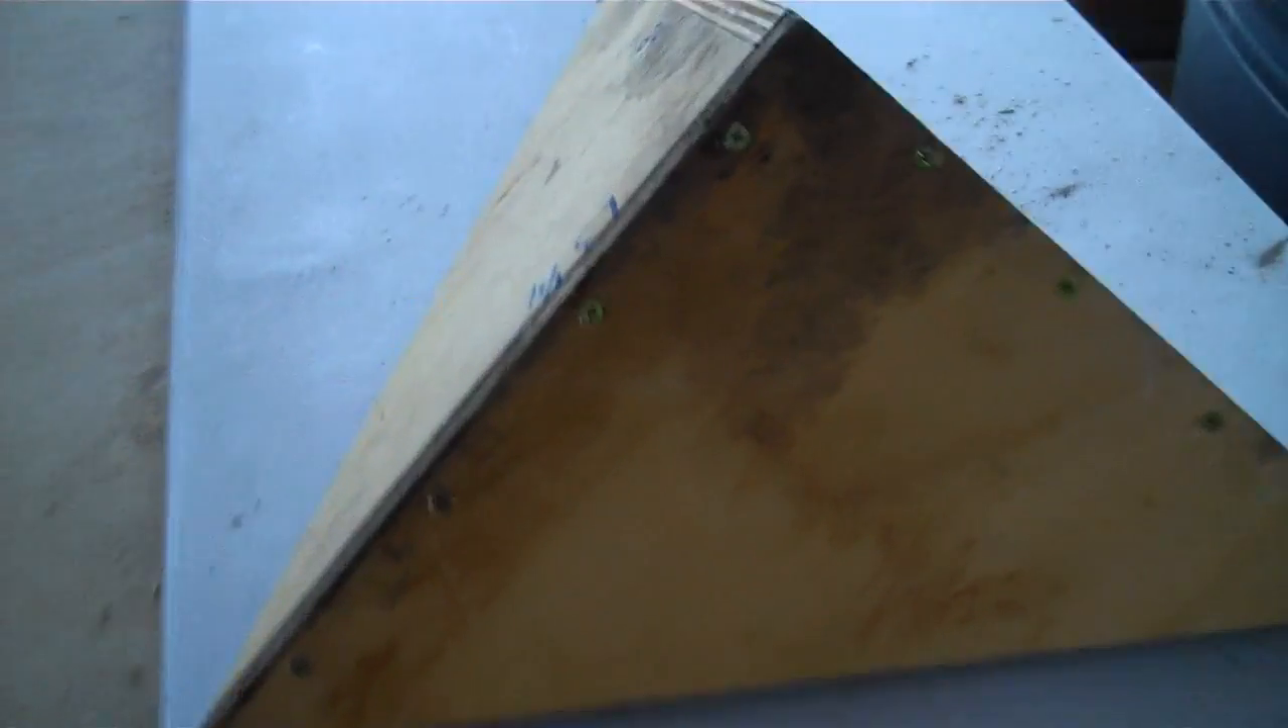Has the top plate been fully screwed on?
Yes.